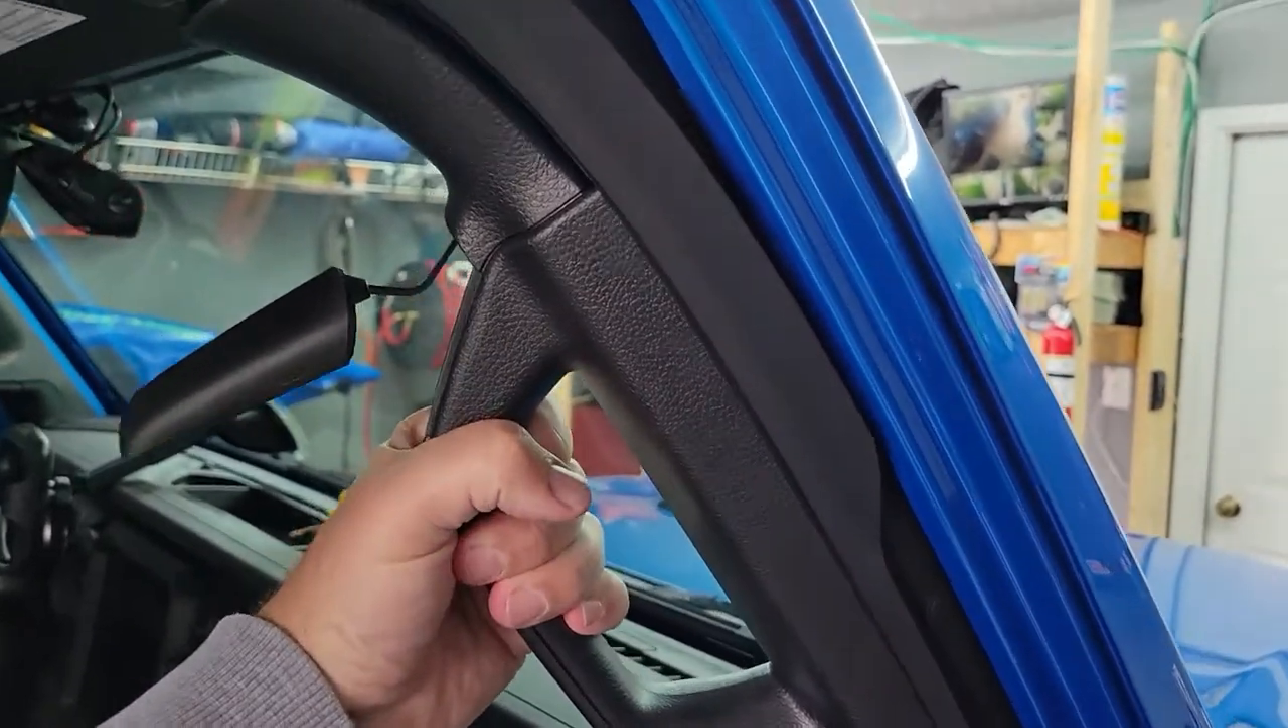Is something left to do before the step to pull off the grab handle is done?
Yes.